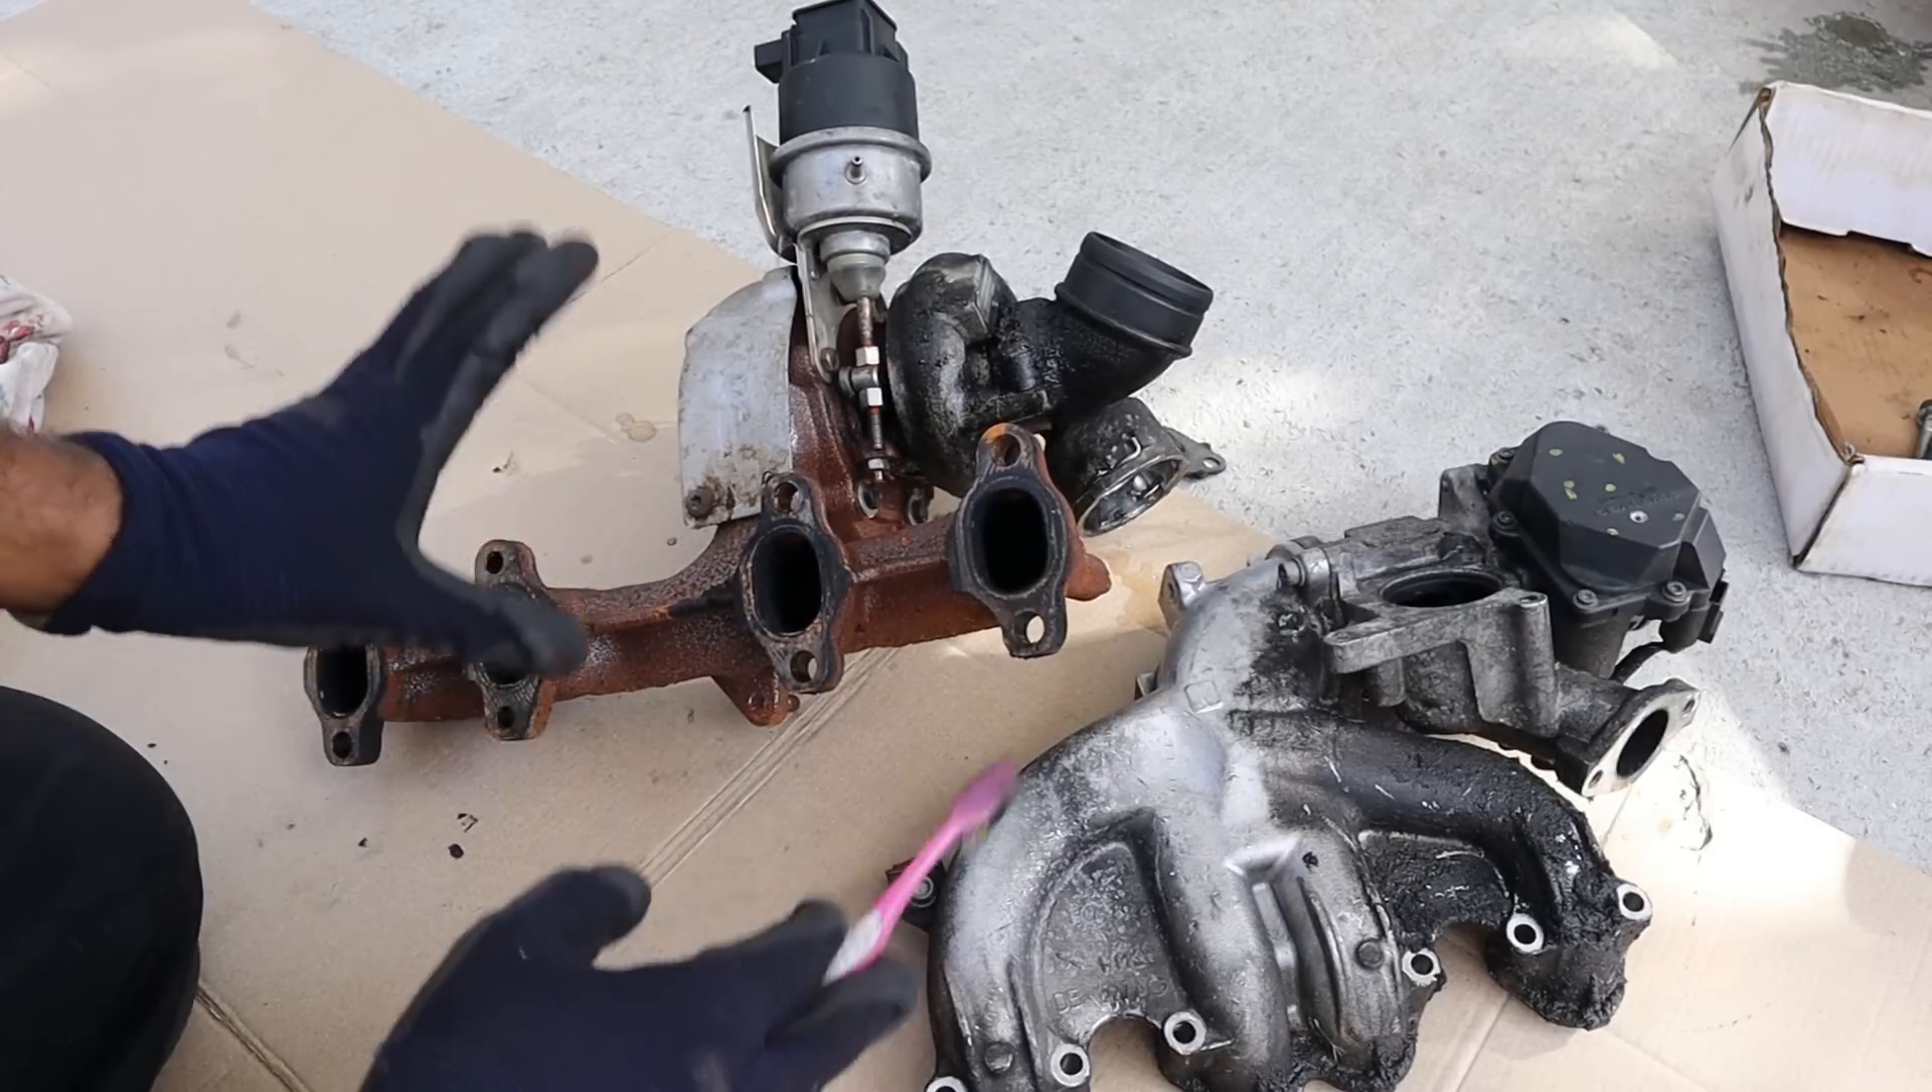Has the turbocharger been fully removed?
Yes.